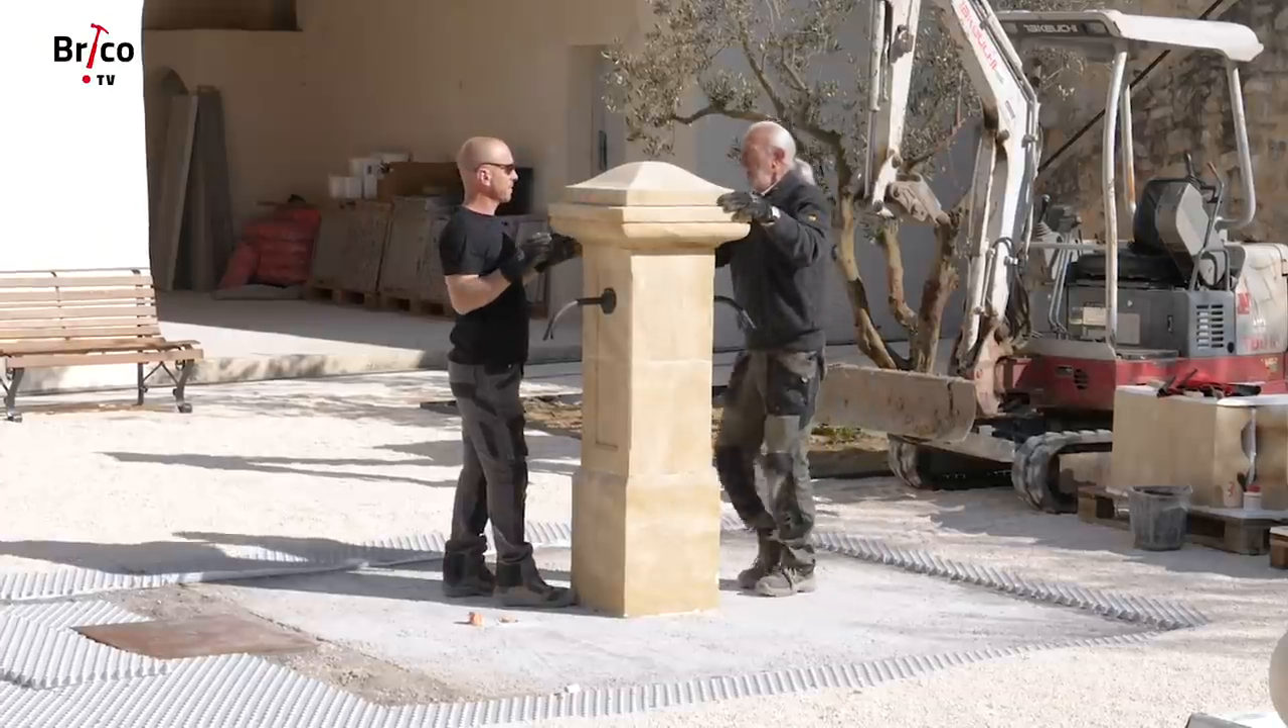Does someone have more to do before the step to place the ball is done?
Yes.